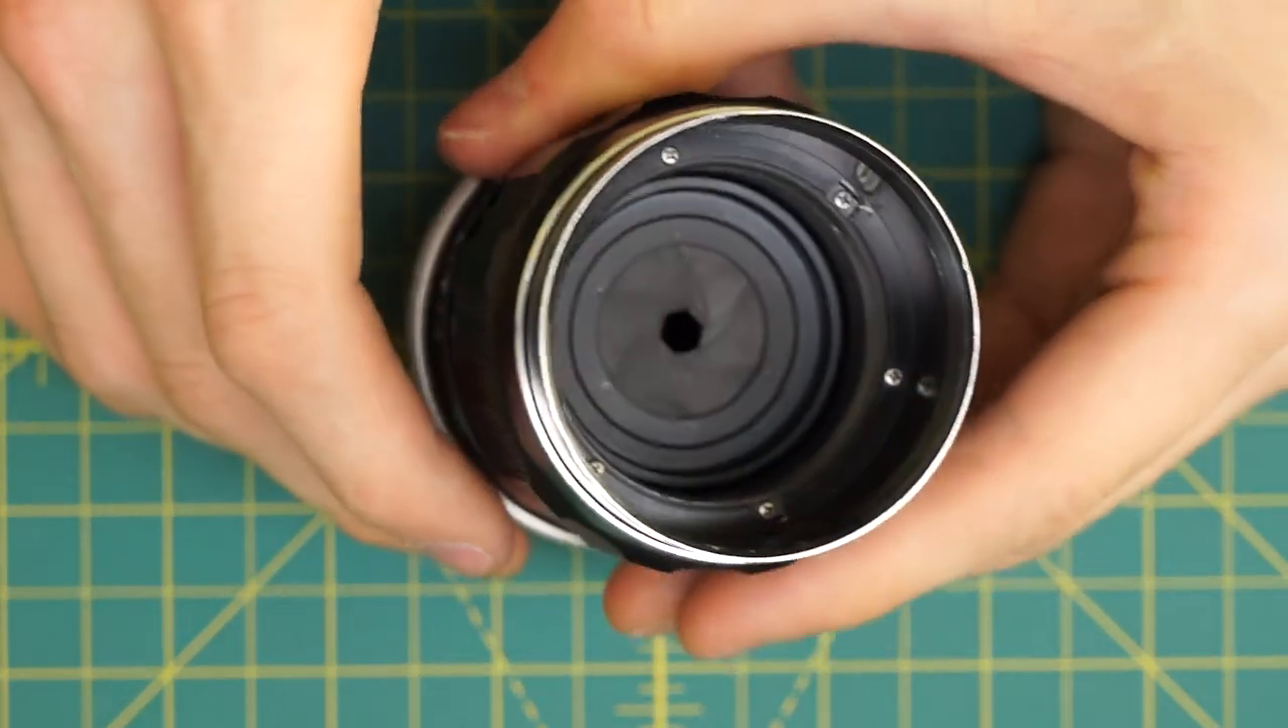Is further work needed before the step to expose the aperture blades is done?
No.